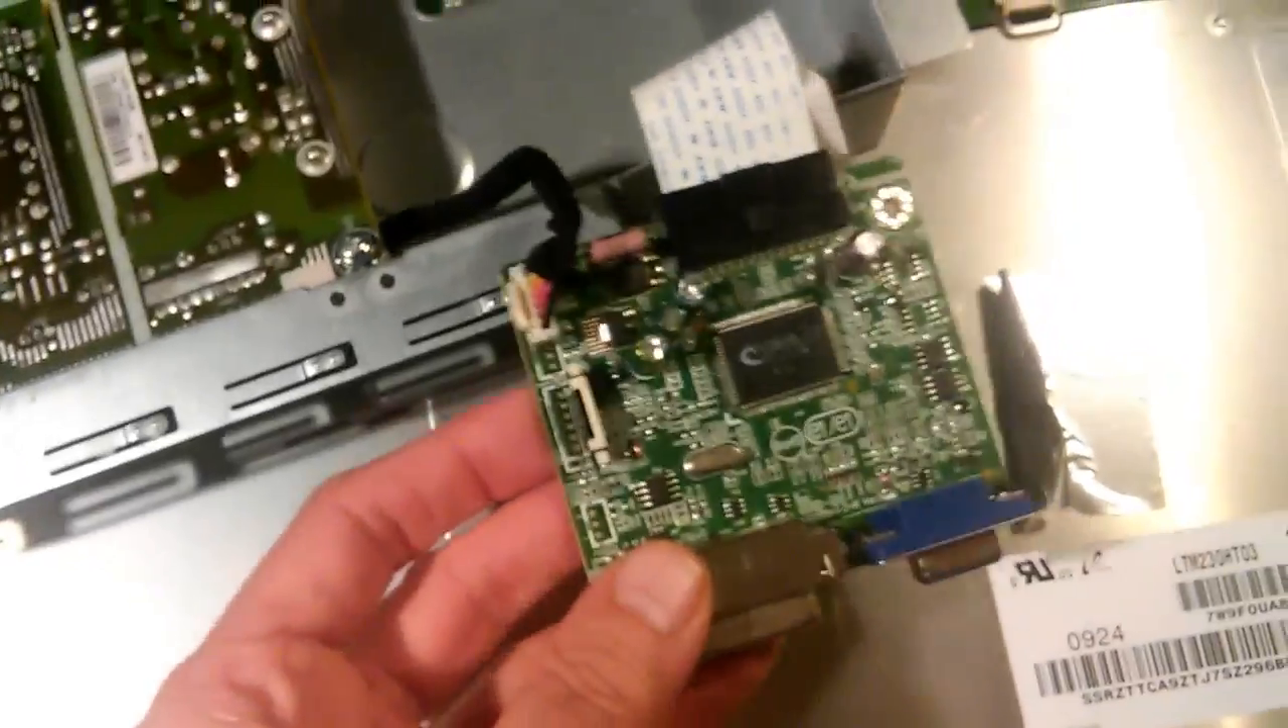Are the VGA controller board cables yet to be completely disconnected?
Yes.